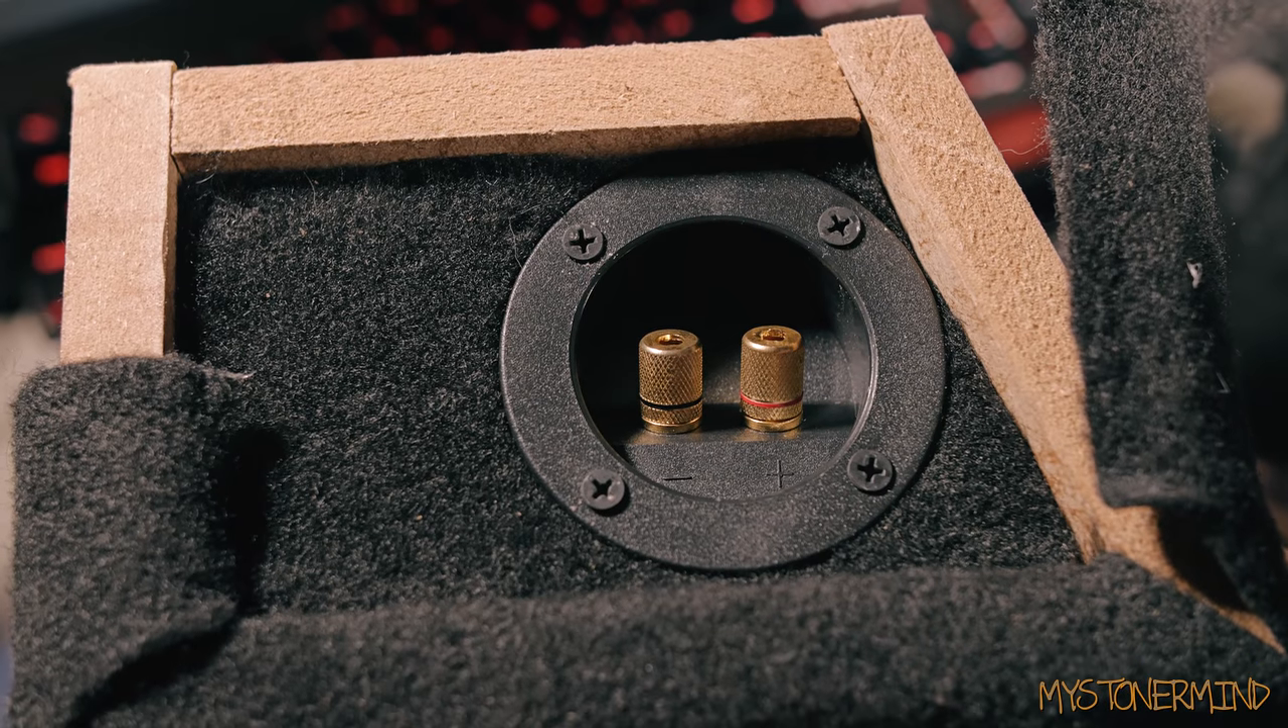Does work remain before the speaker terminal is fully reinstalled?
No.